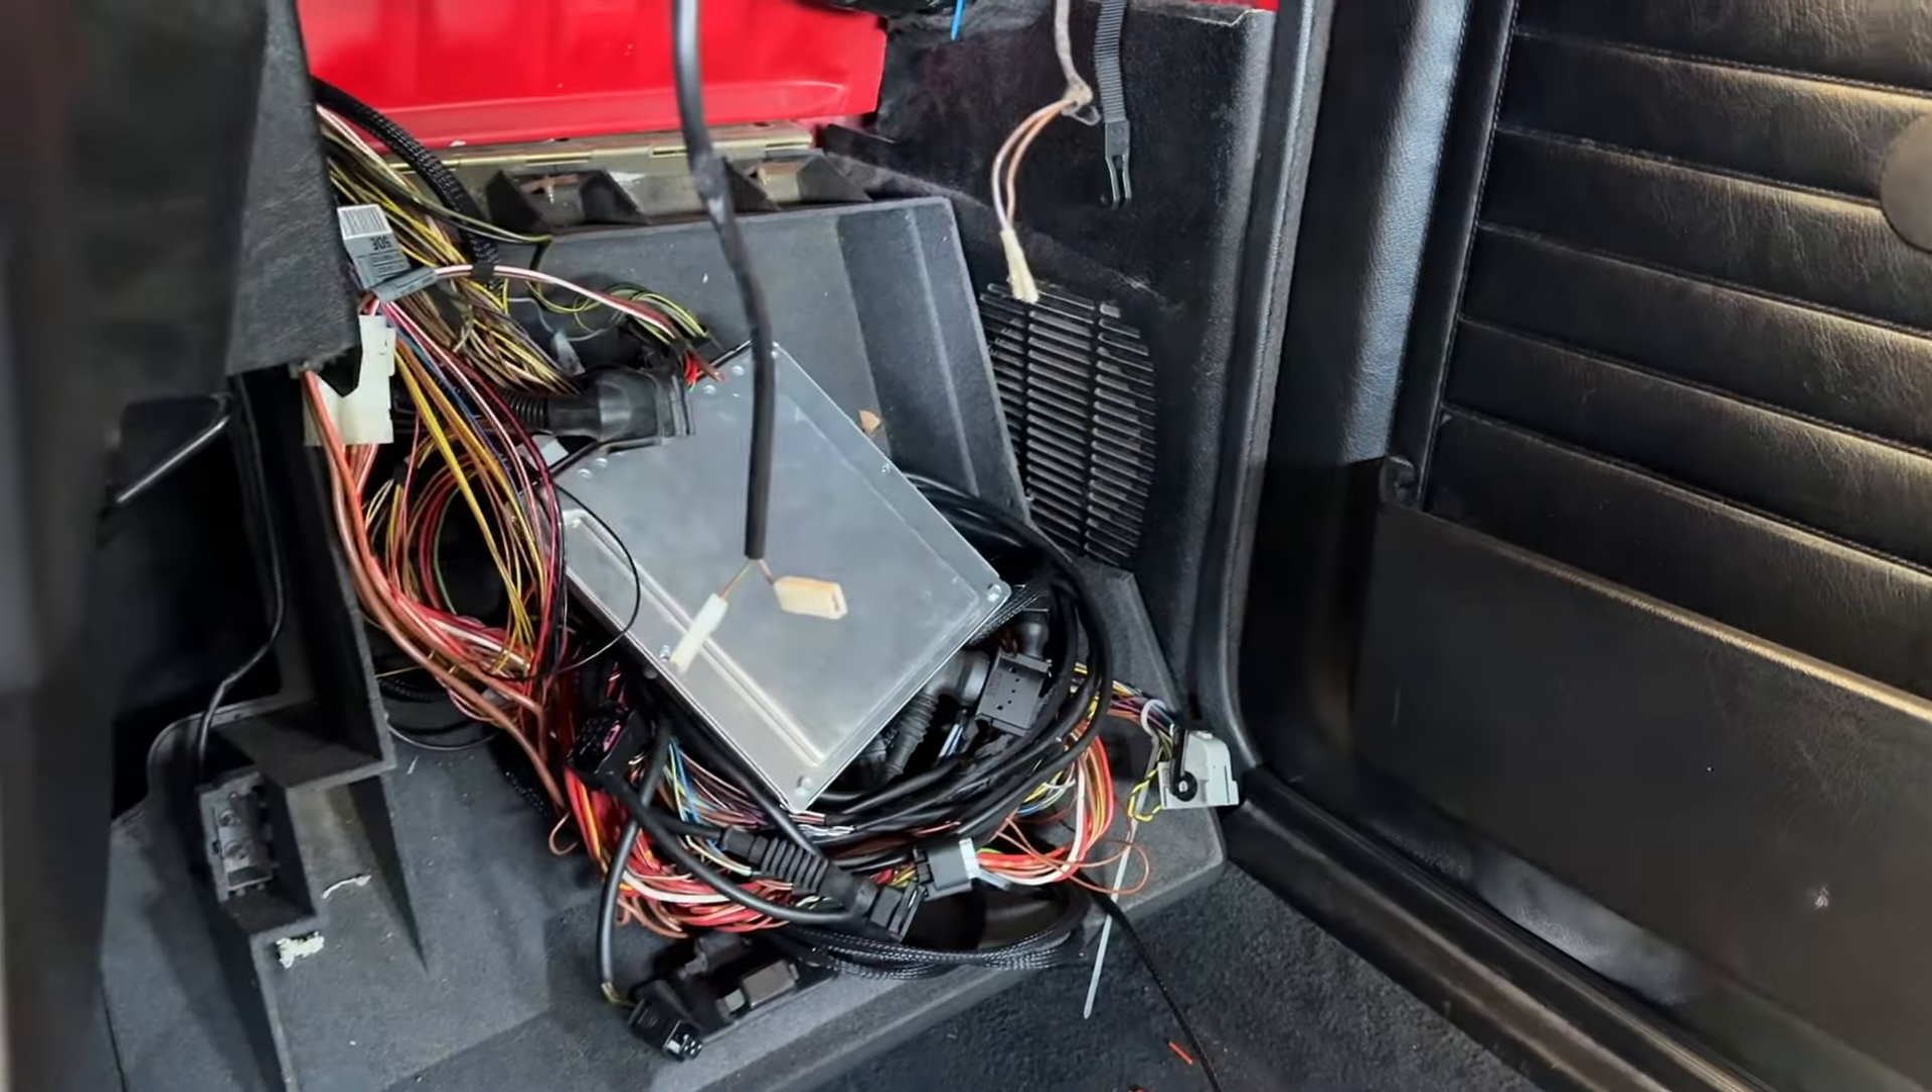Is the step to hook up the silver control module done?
No.